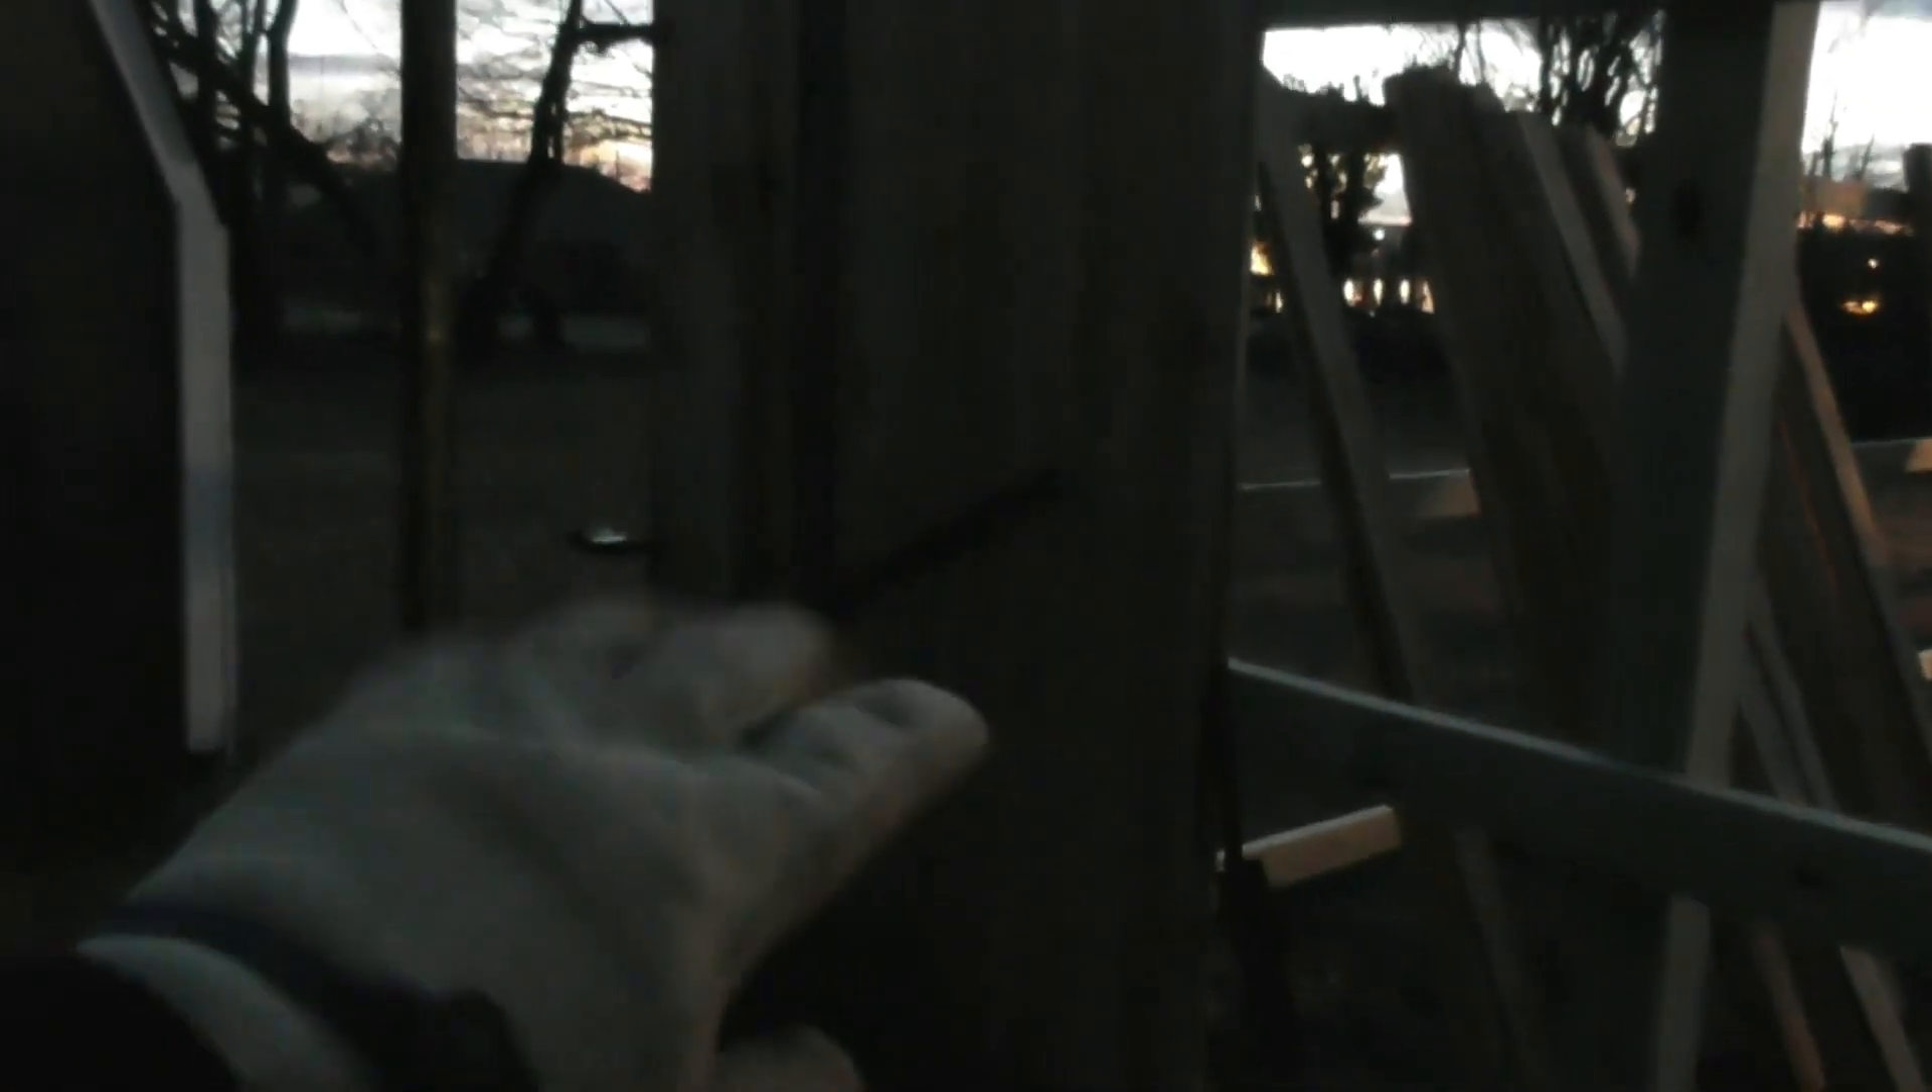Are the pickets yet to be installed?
Yes.